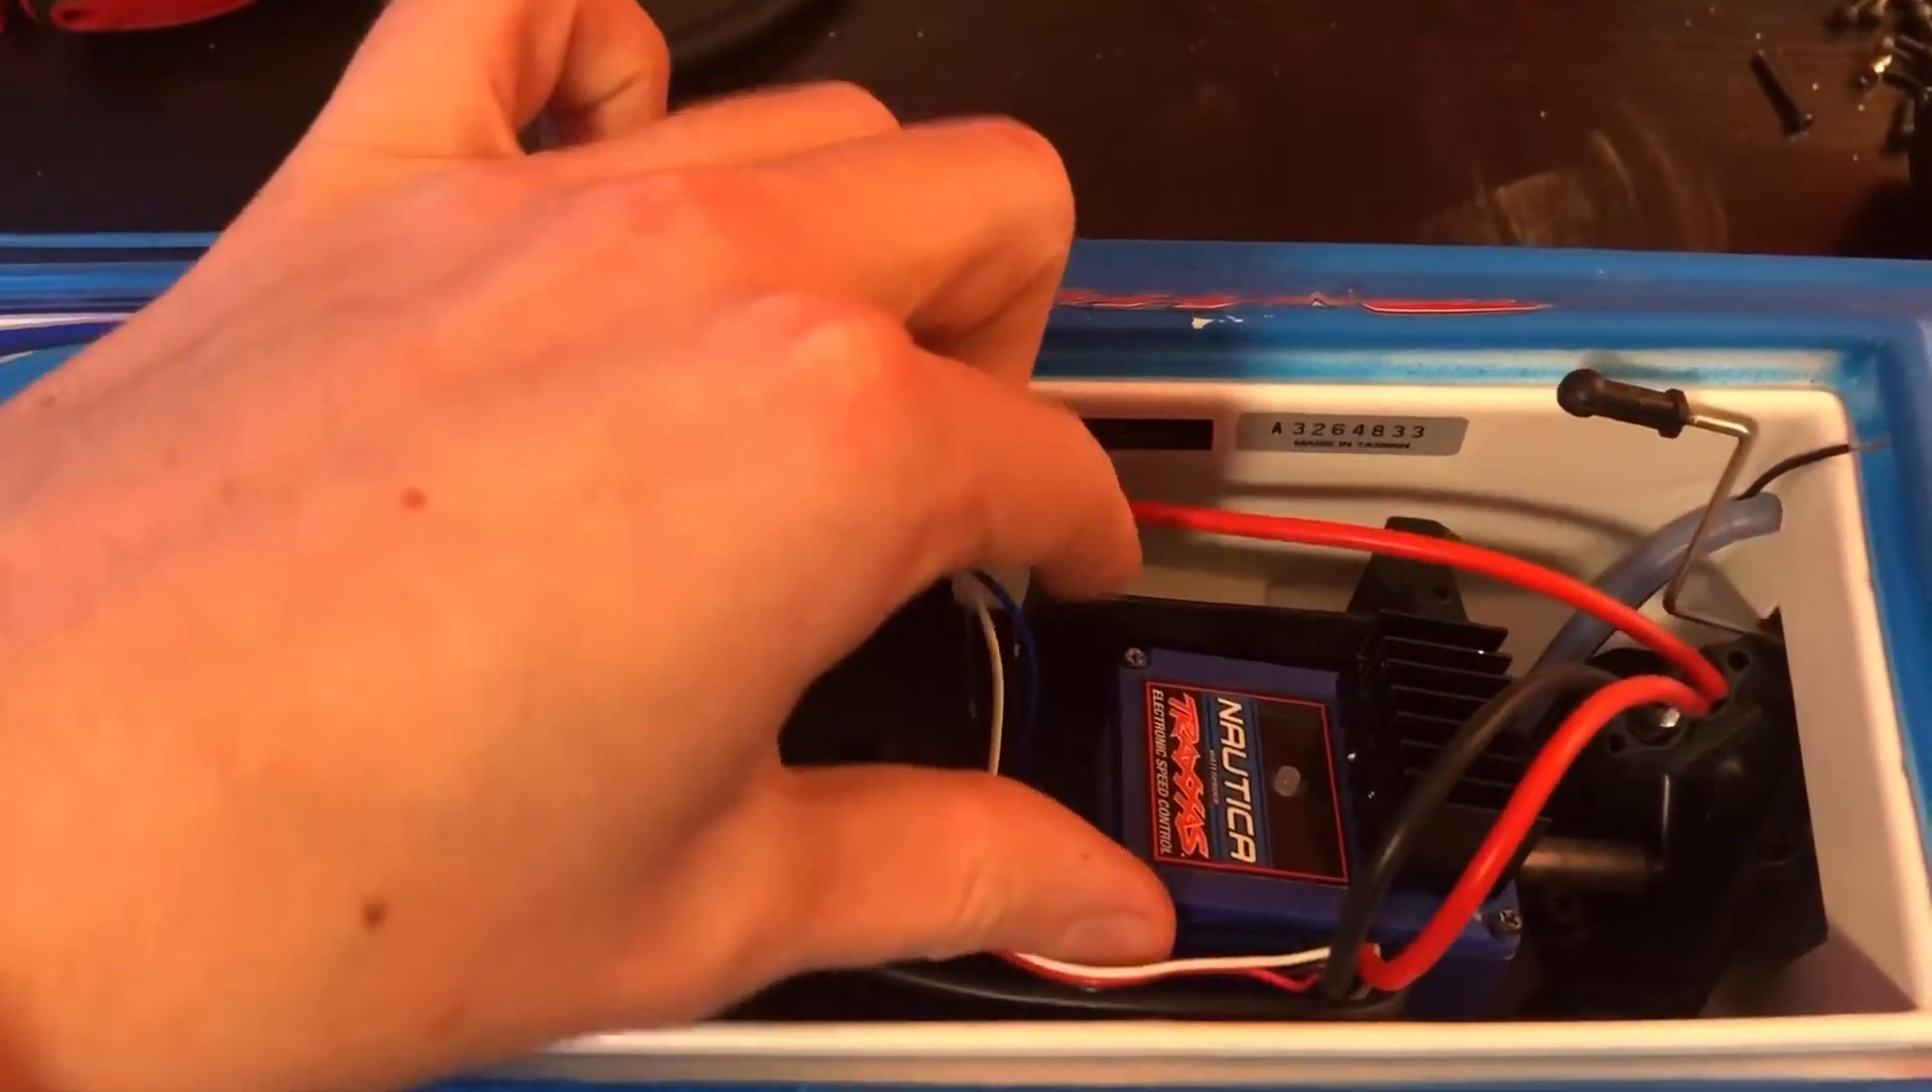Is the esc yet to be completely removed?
Yes.